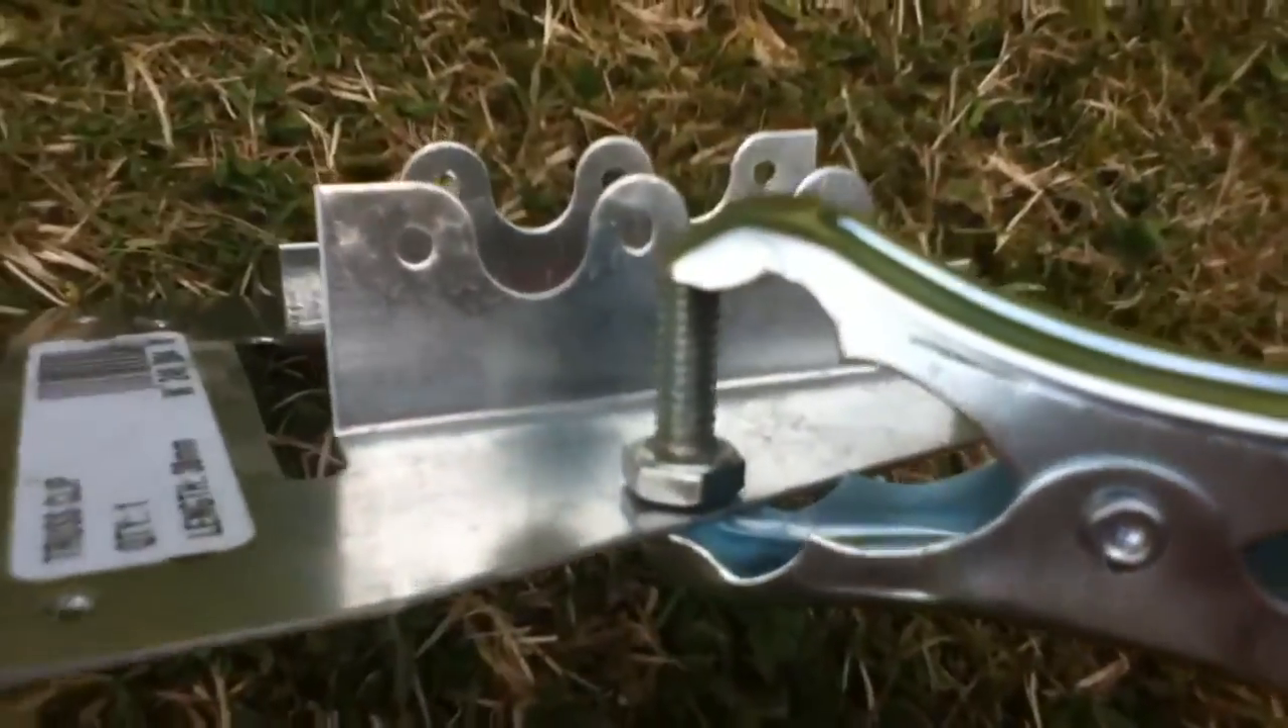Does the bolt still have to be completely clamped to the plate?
No.